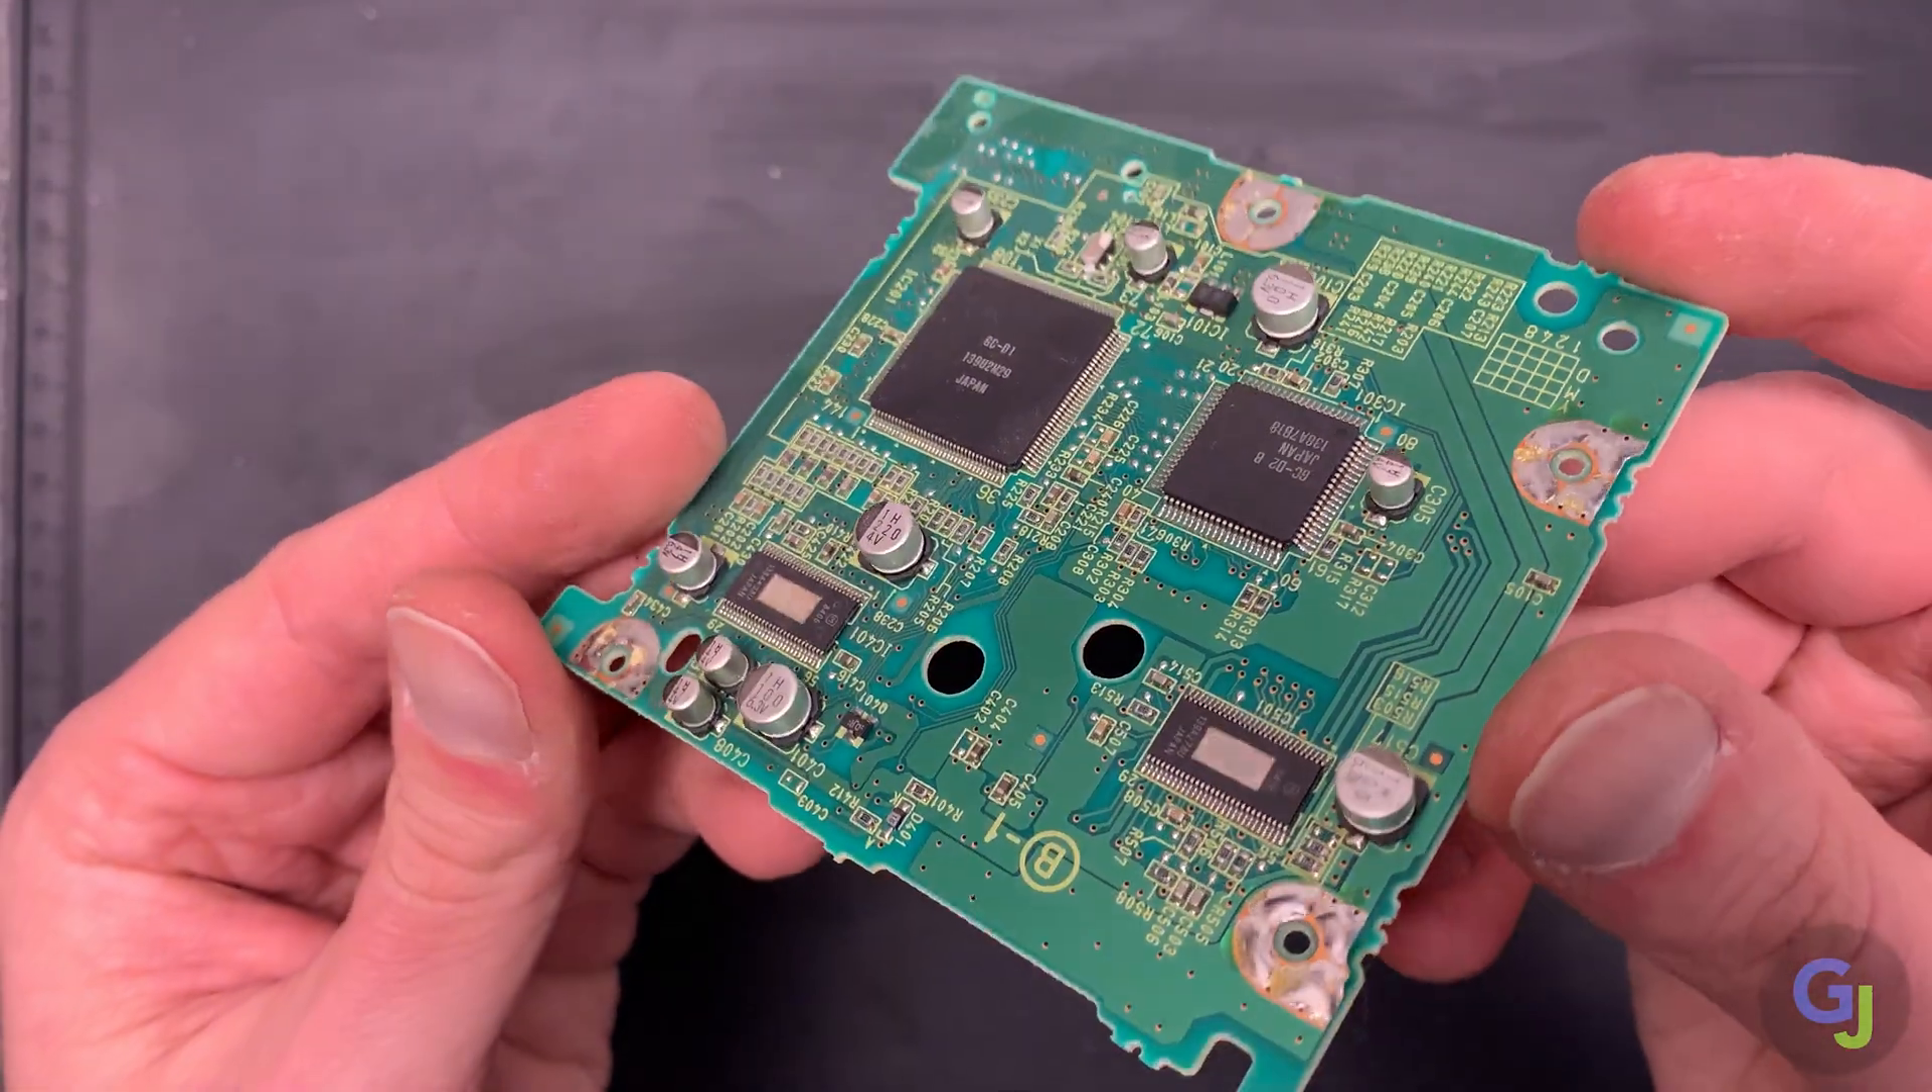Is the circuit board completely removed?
Yes.